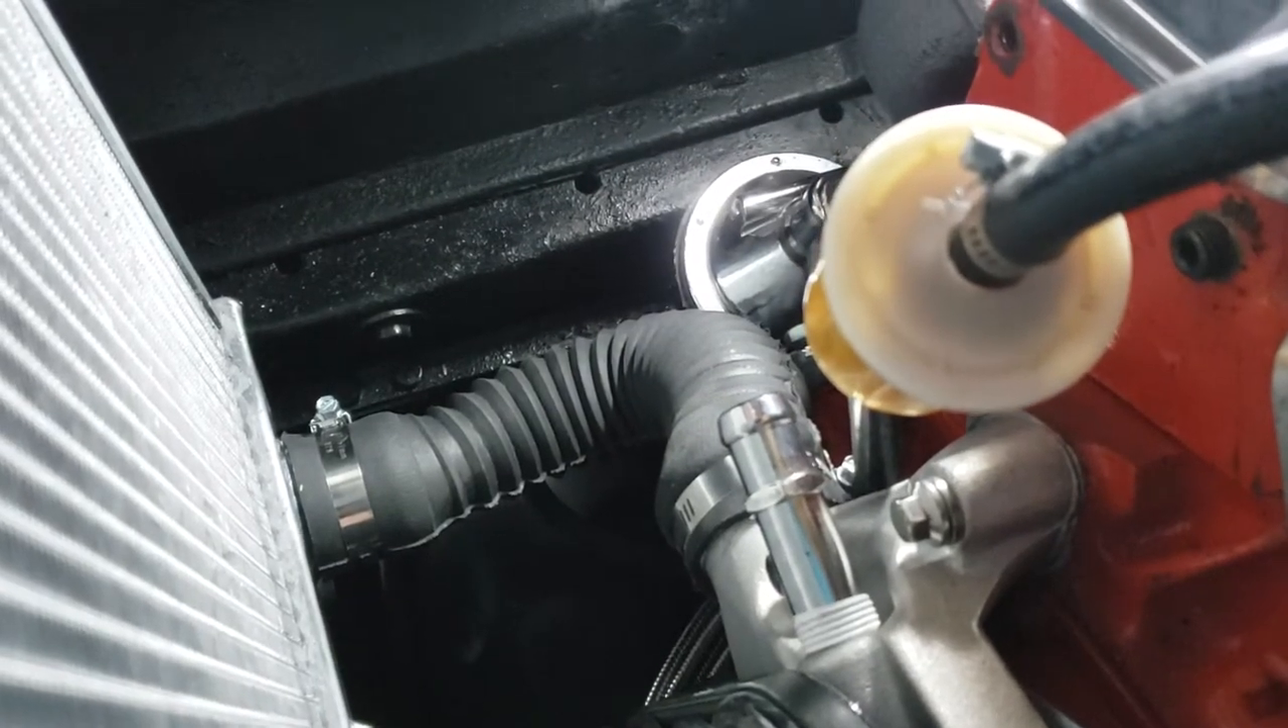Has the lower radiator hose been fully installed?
Yes.